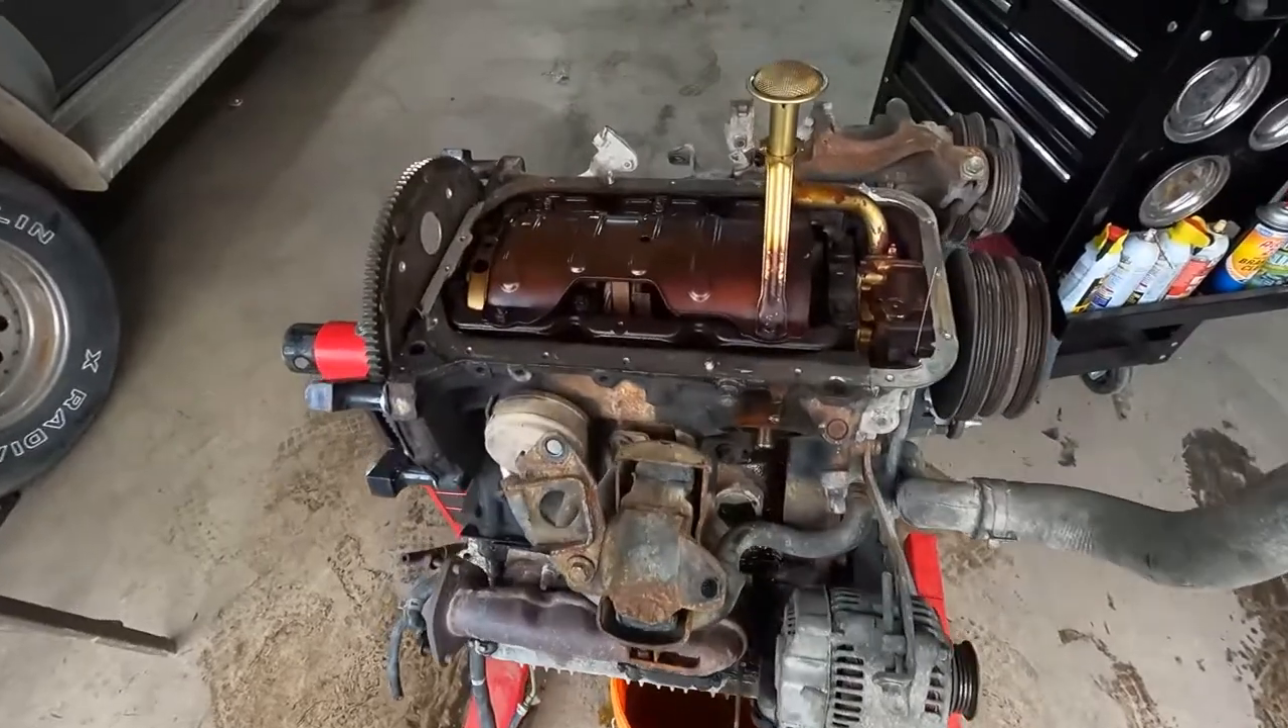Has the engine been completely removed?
Yes.